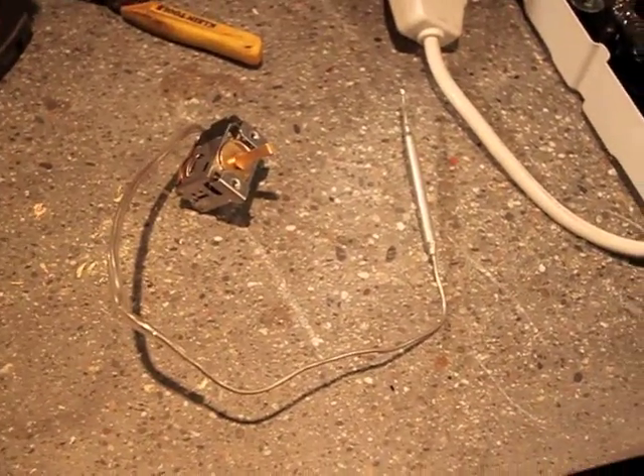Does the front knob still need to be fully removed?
No.